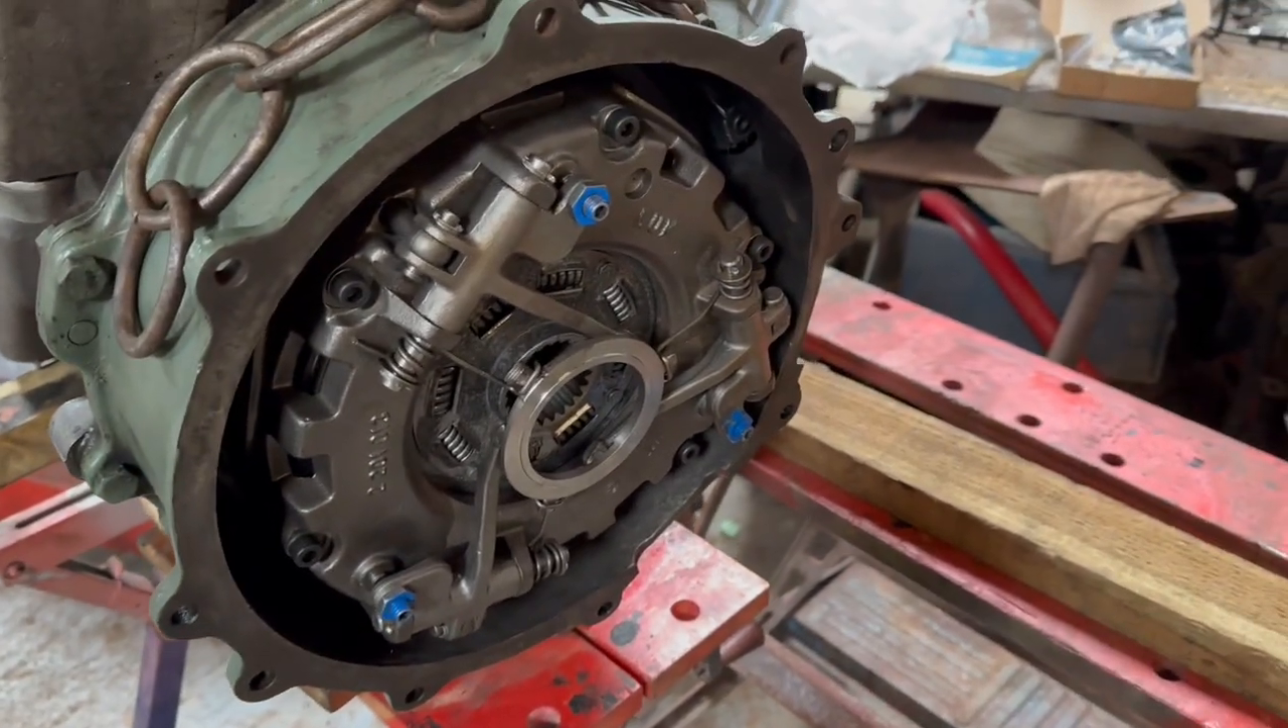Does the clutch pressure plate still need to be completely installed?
No.